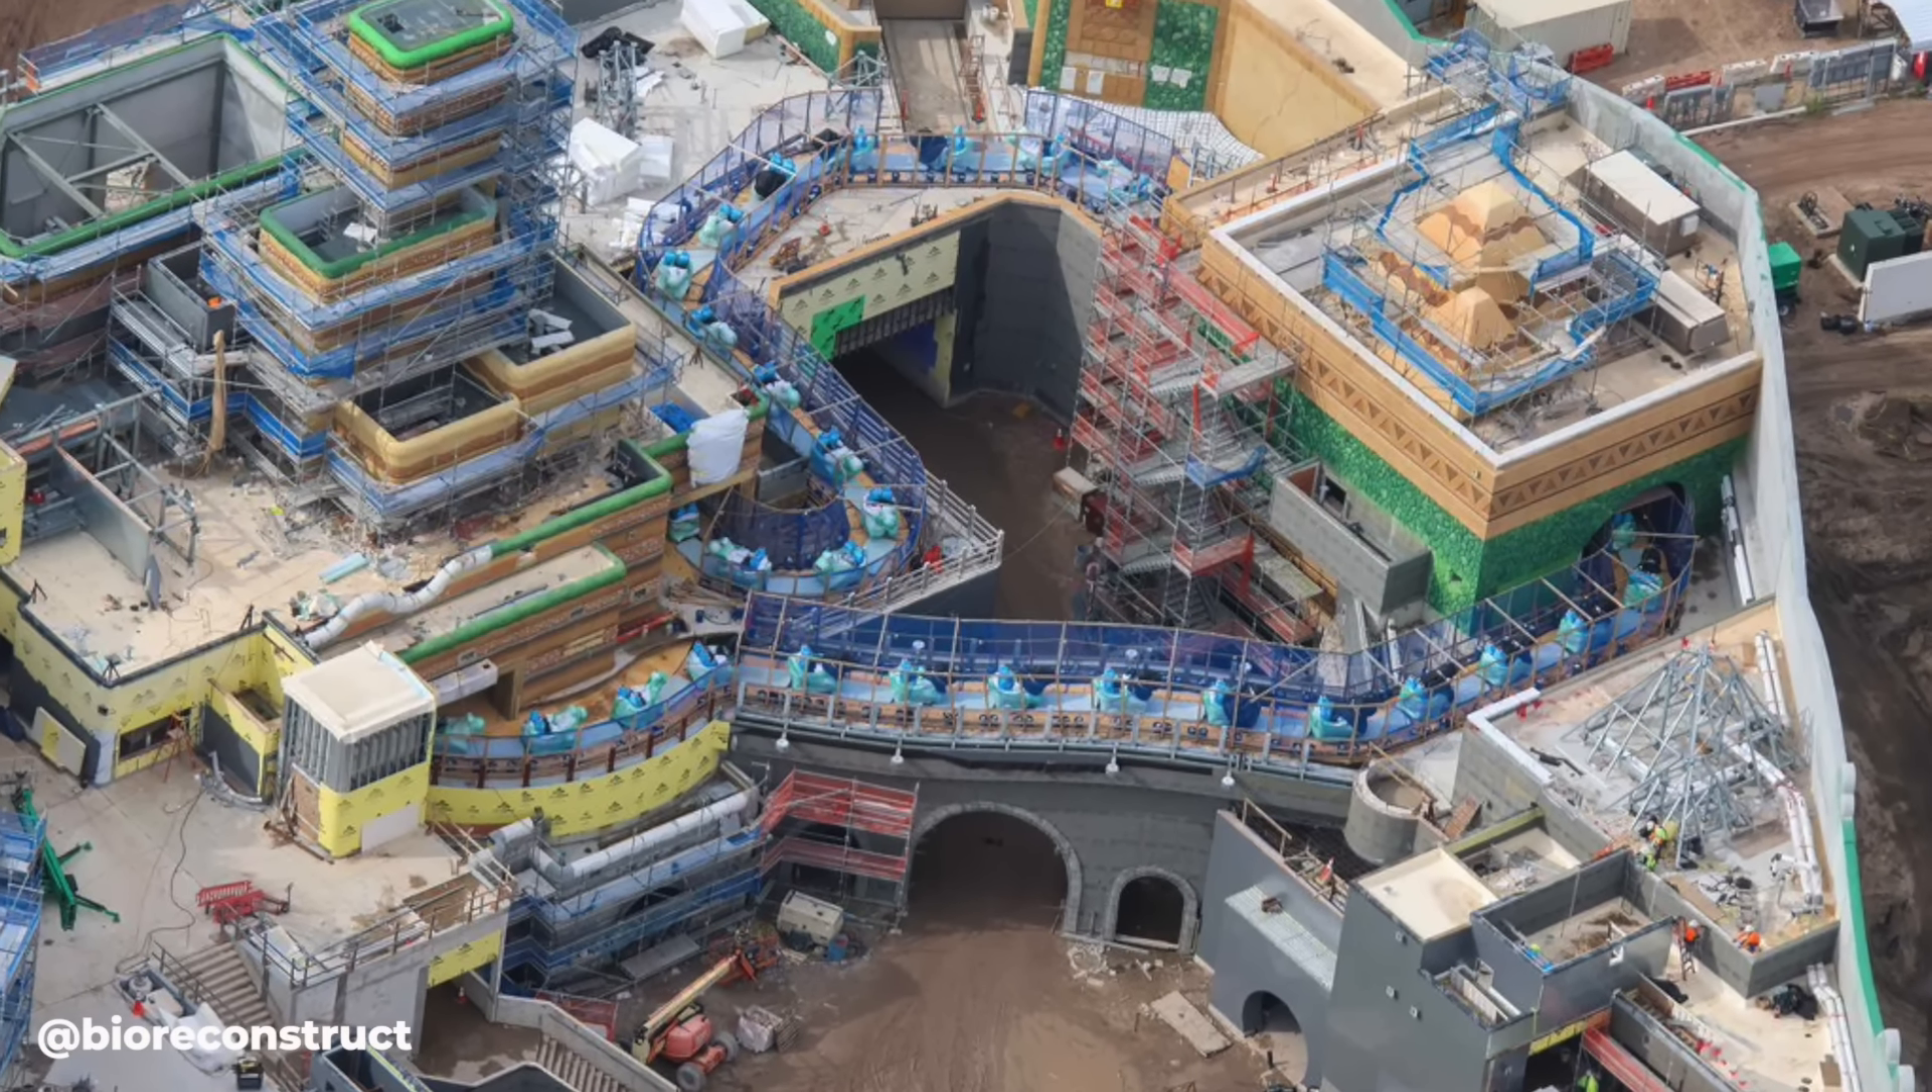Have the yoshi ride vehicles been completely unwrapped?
No.